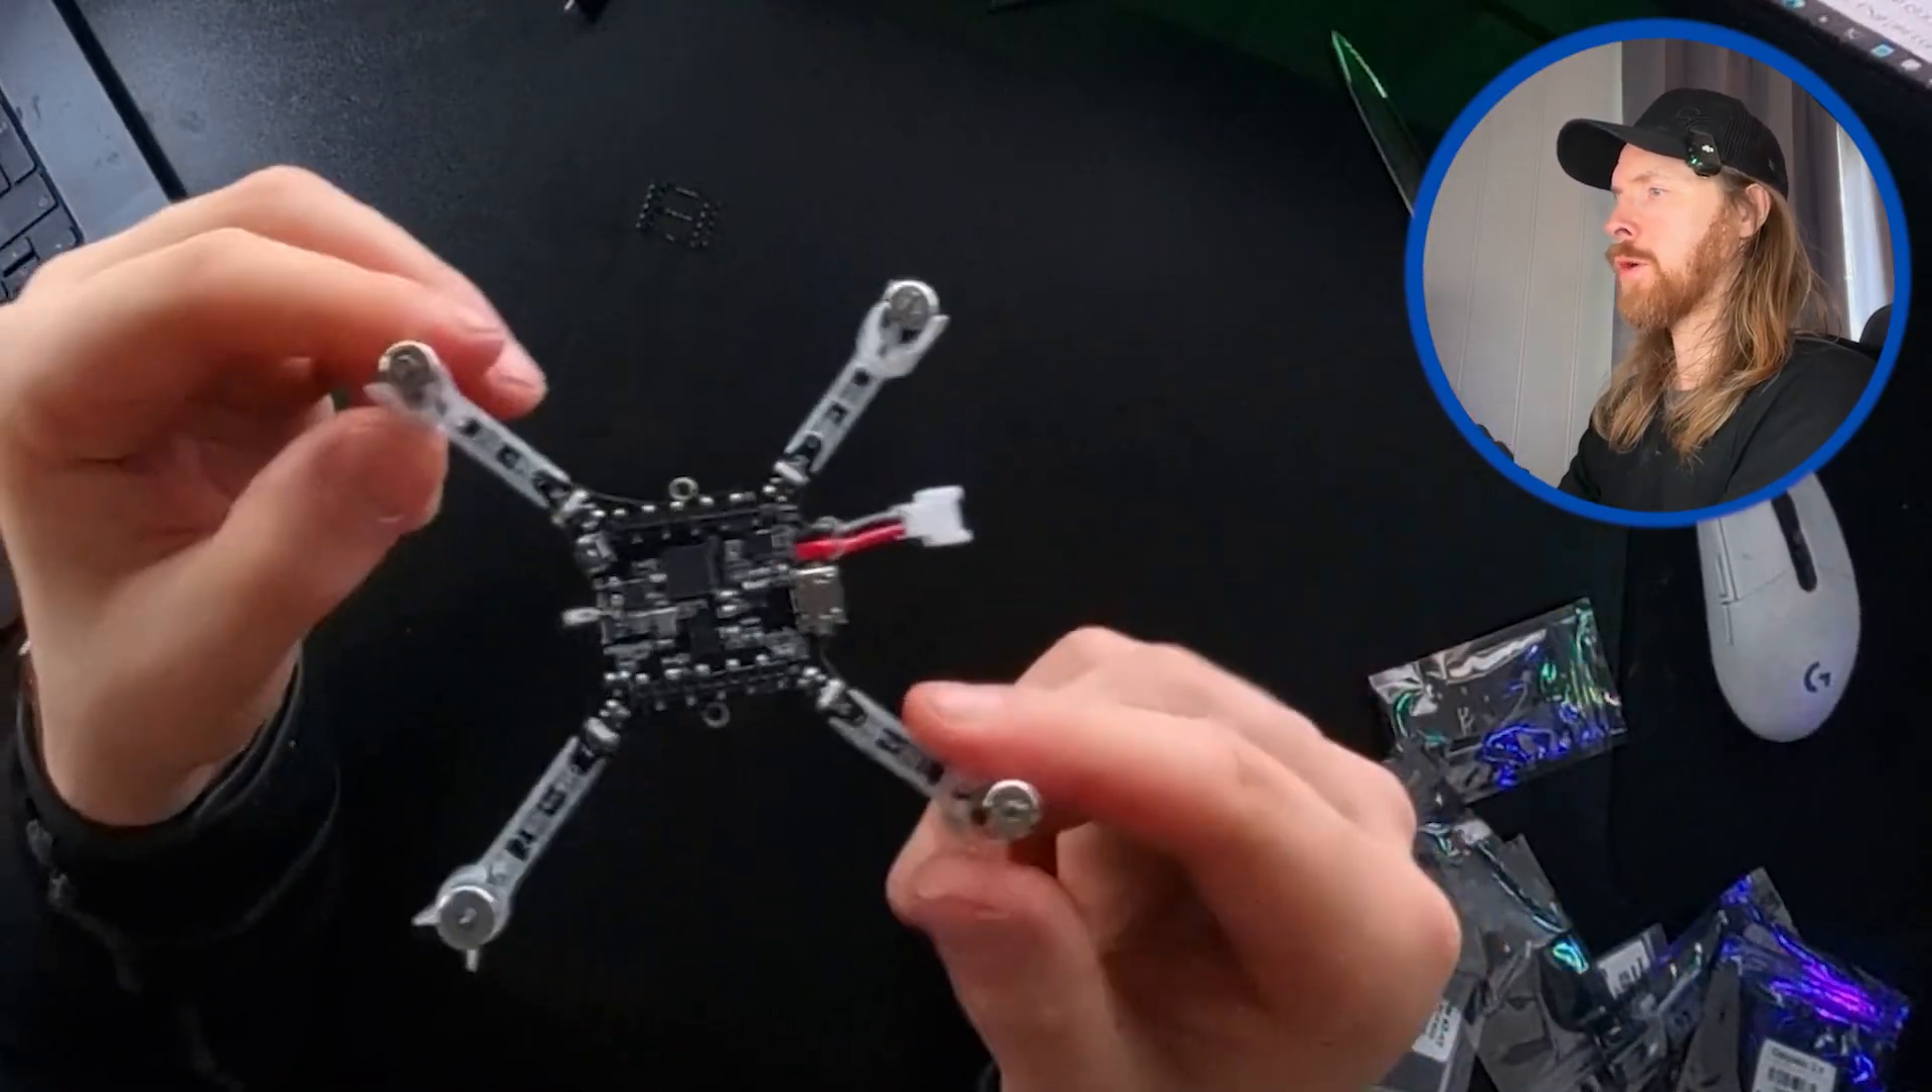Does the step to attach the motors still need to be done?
No.